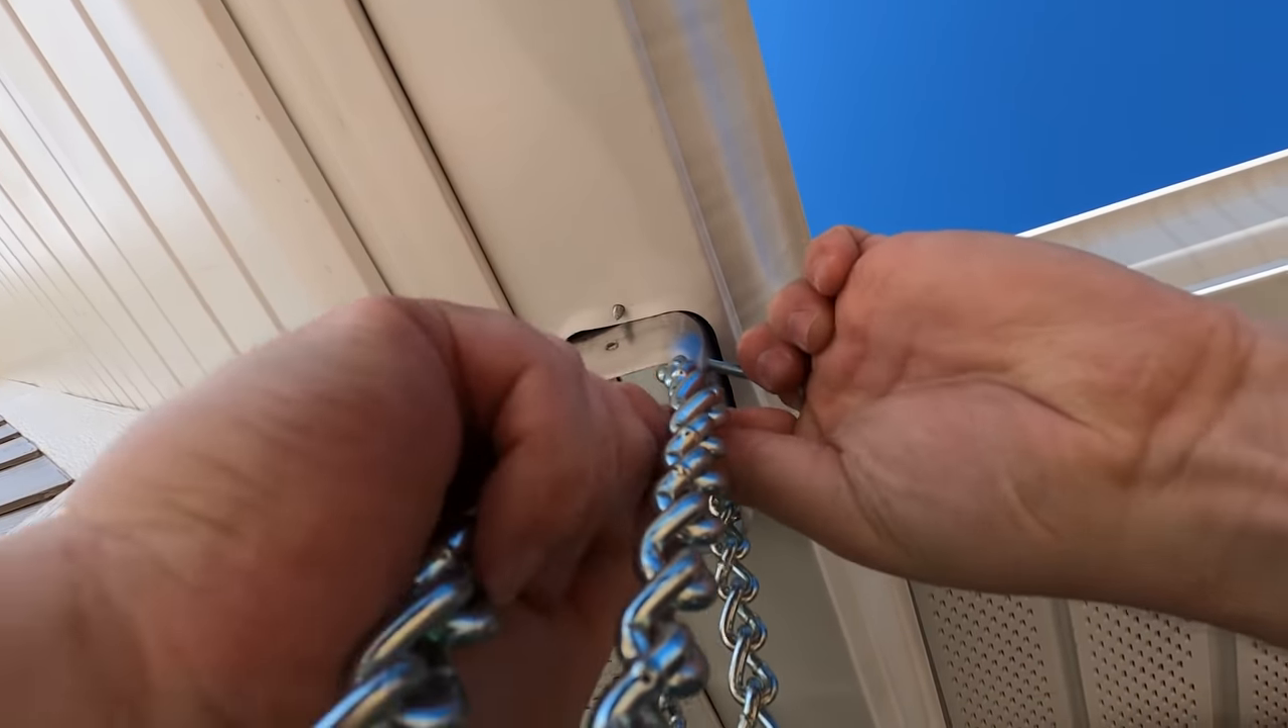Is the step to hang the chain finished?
No.